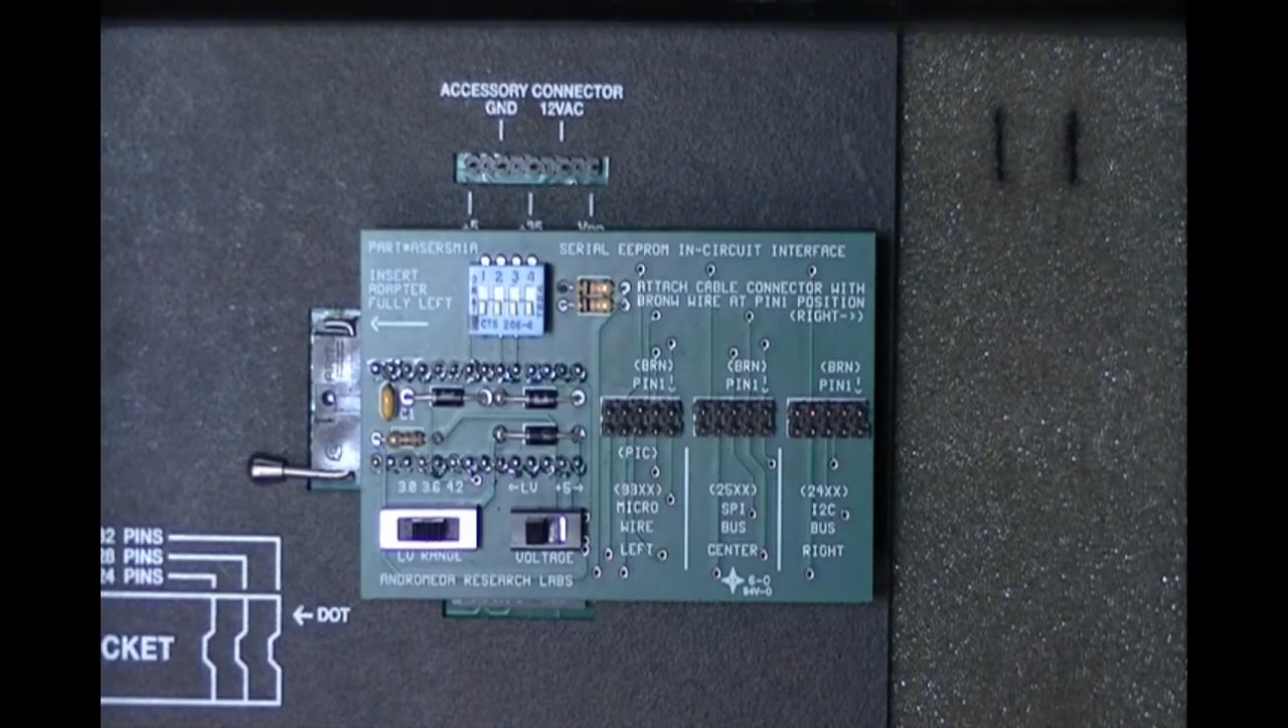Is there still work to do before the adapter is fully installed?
No.